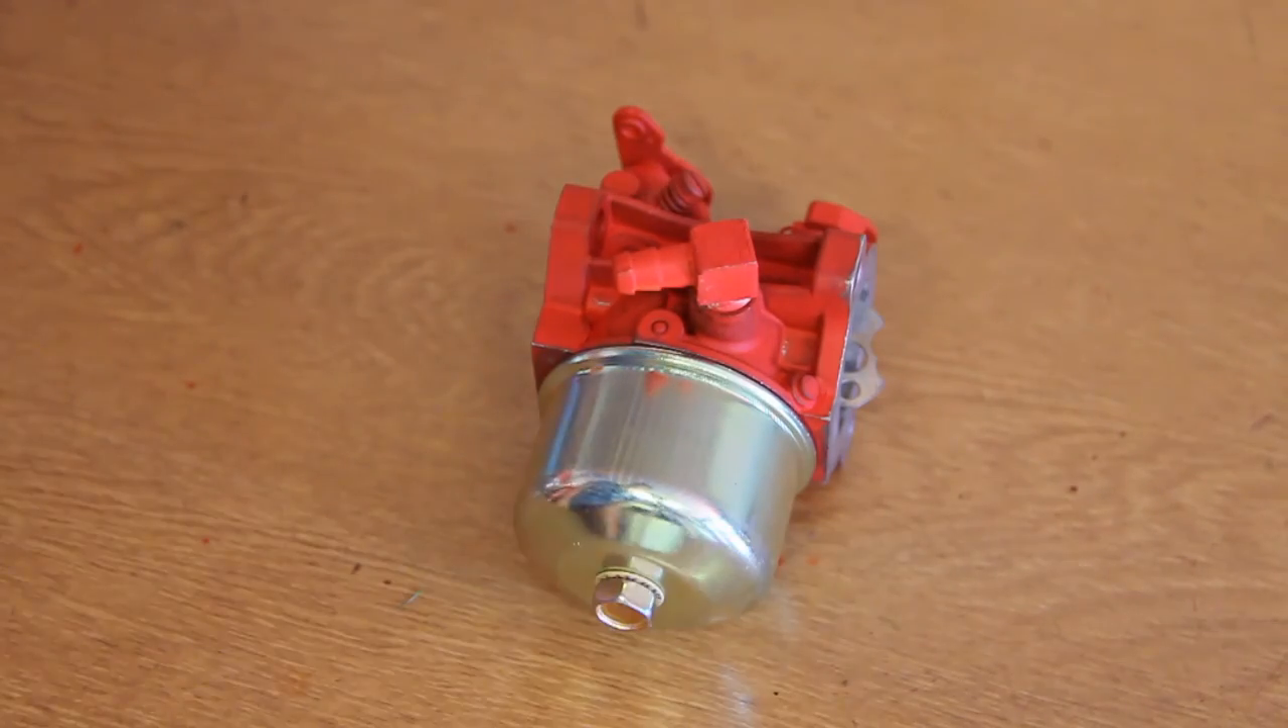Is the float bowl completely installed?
Yes.